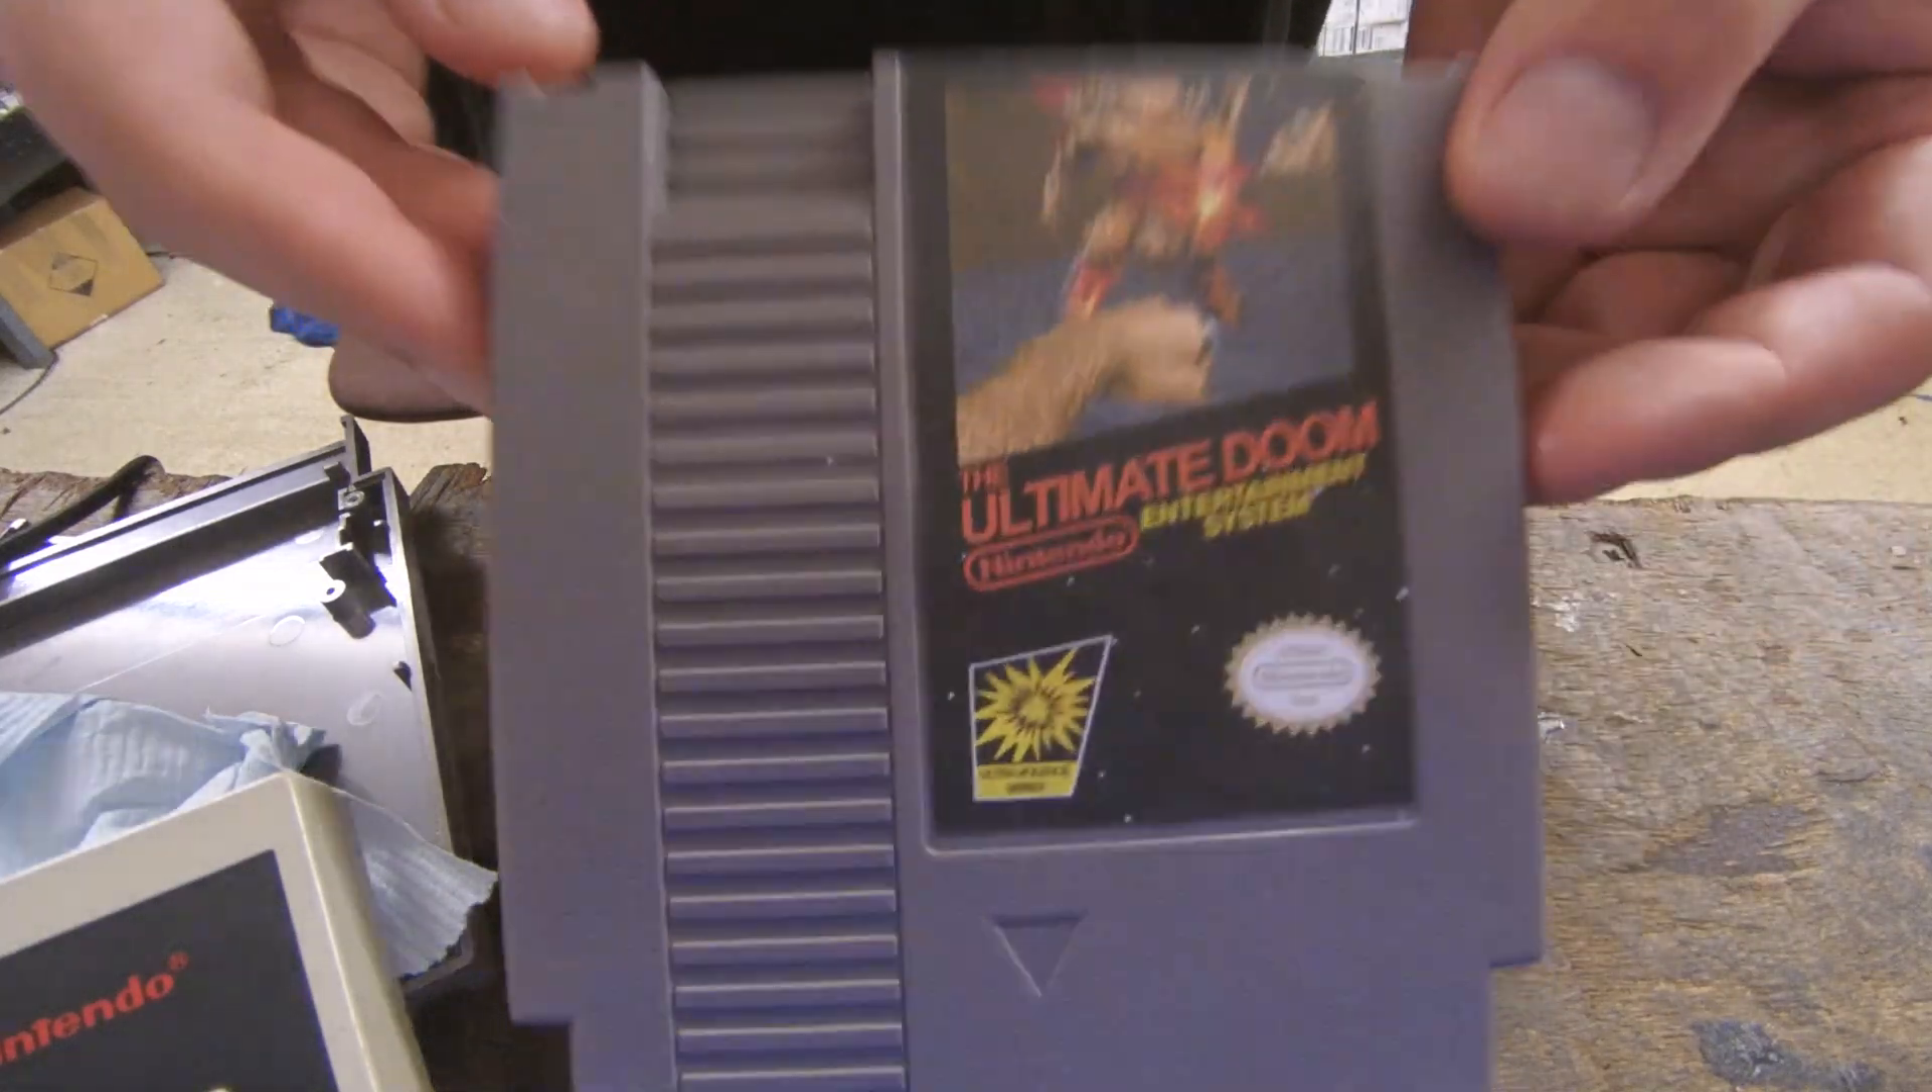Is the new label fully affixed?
Yes.